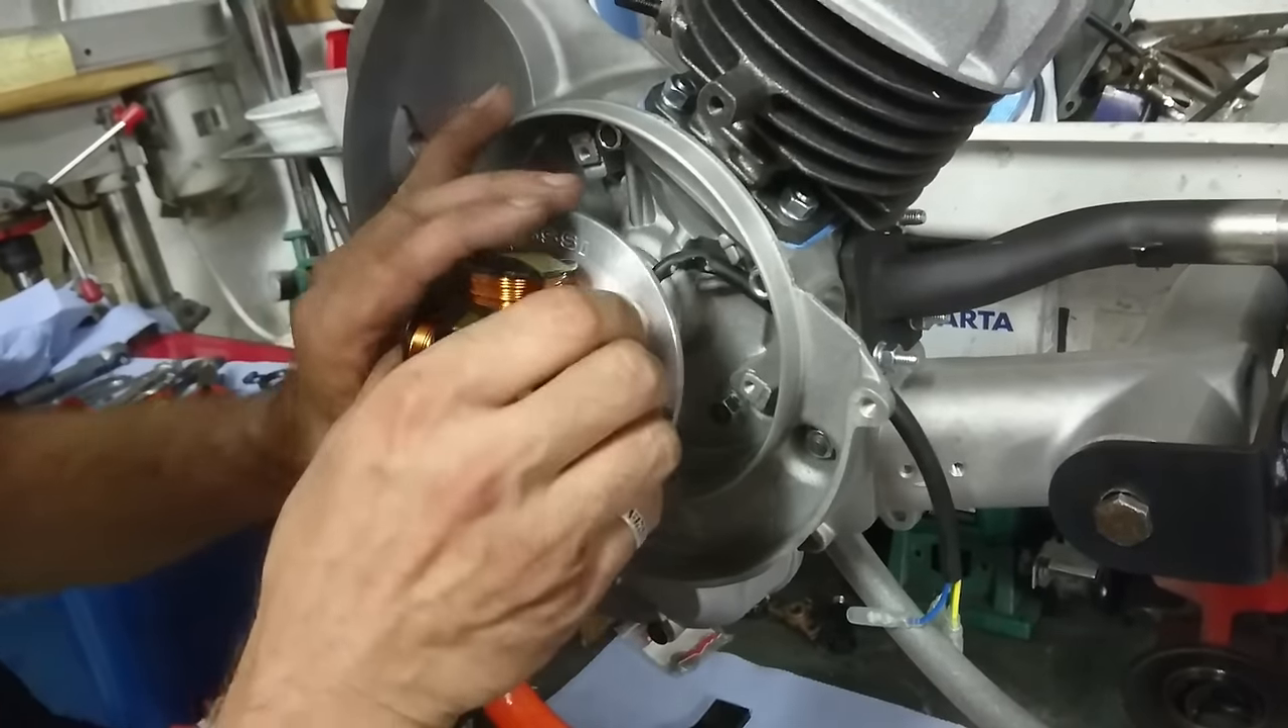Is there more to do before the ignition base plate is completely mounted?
Yes.